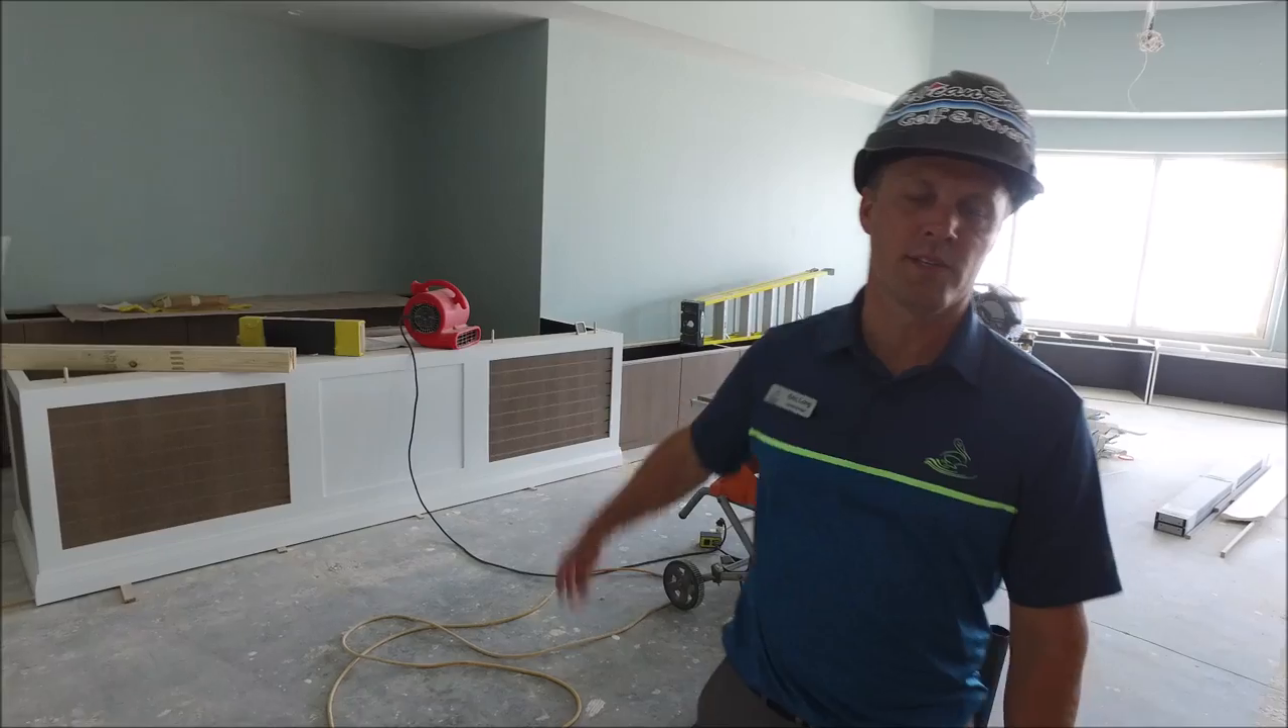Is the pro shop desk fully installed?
No.